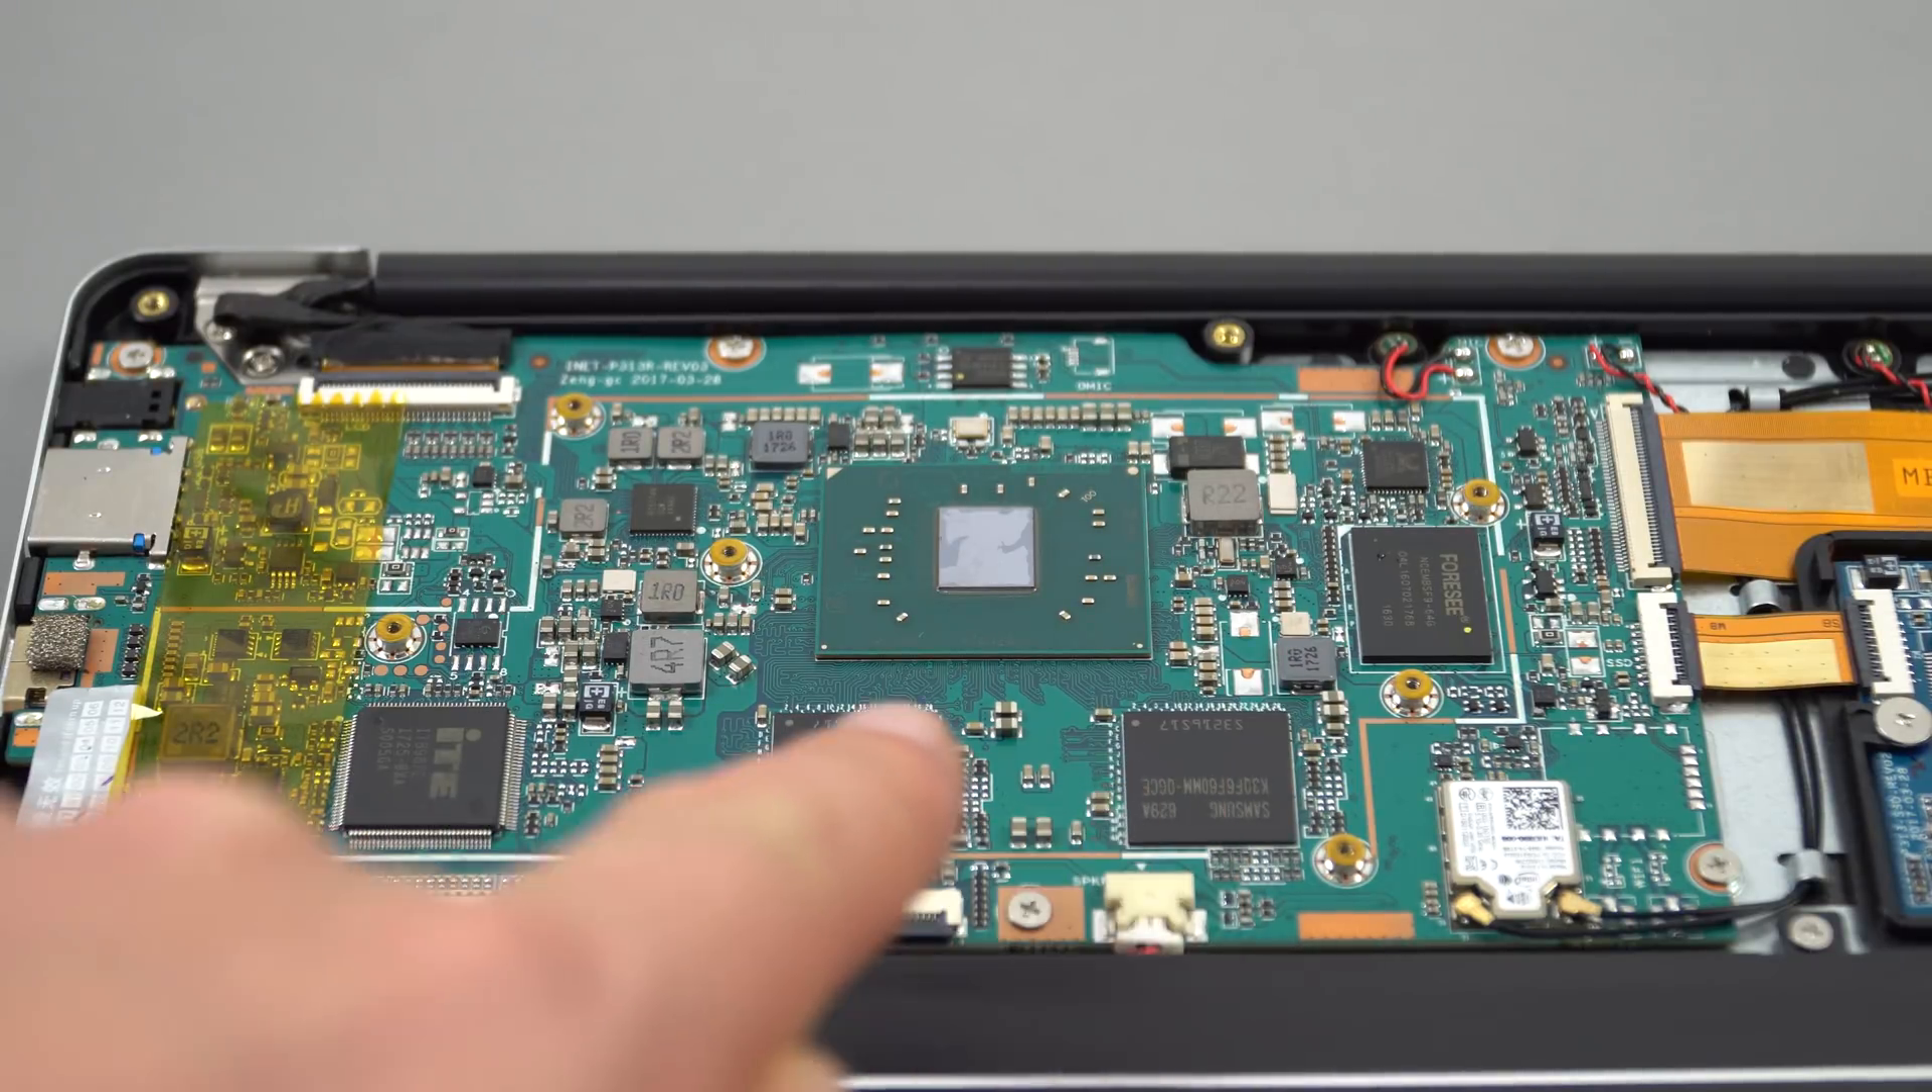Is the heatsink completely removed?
Yes.